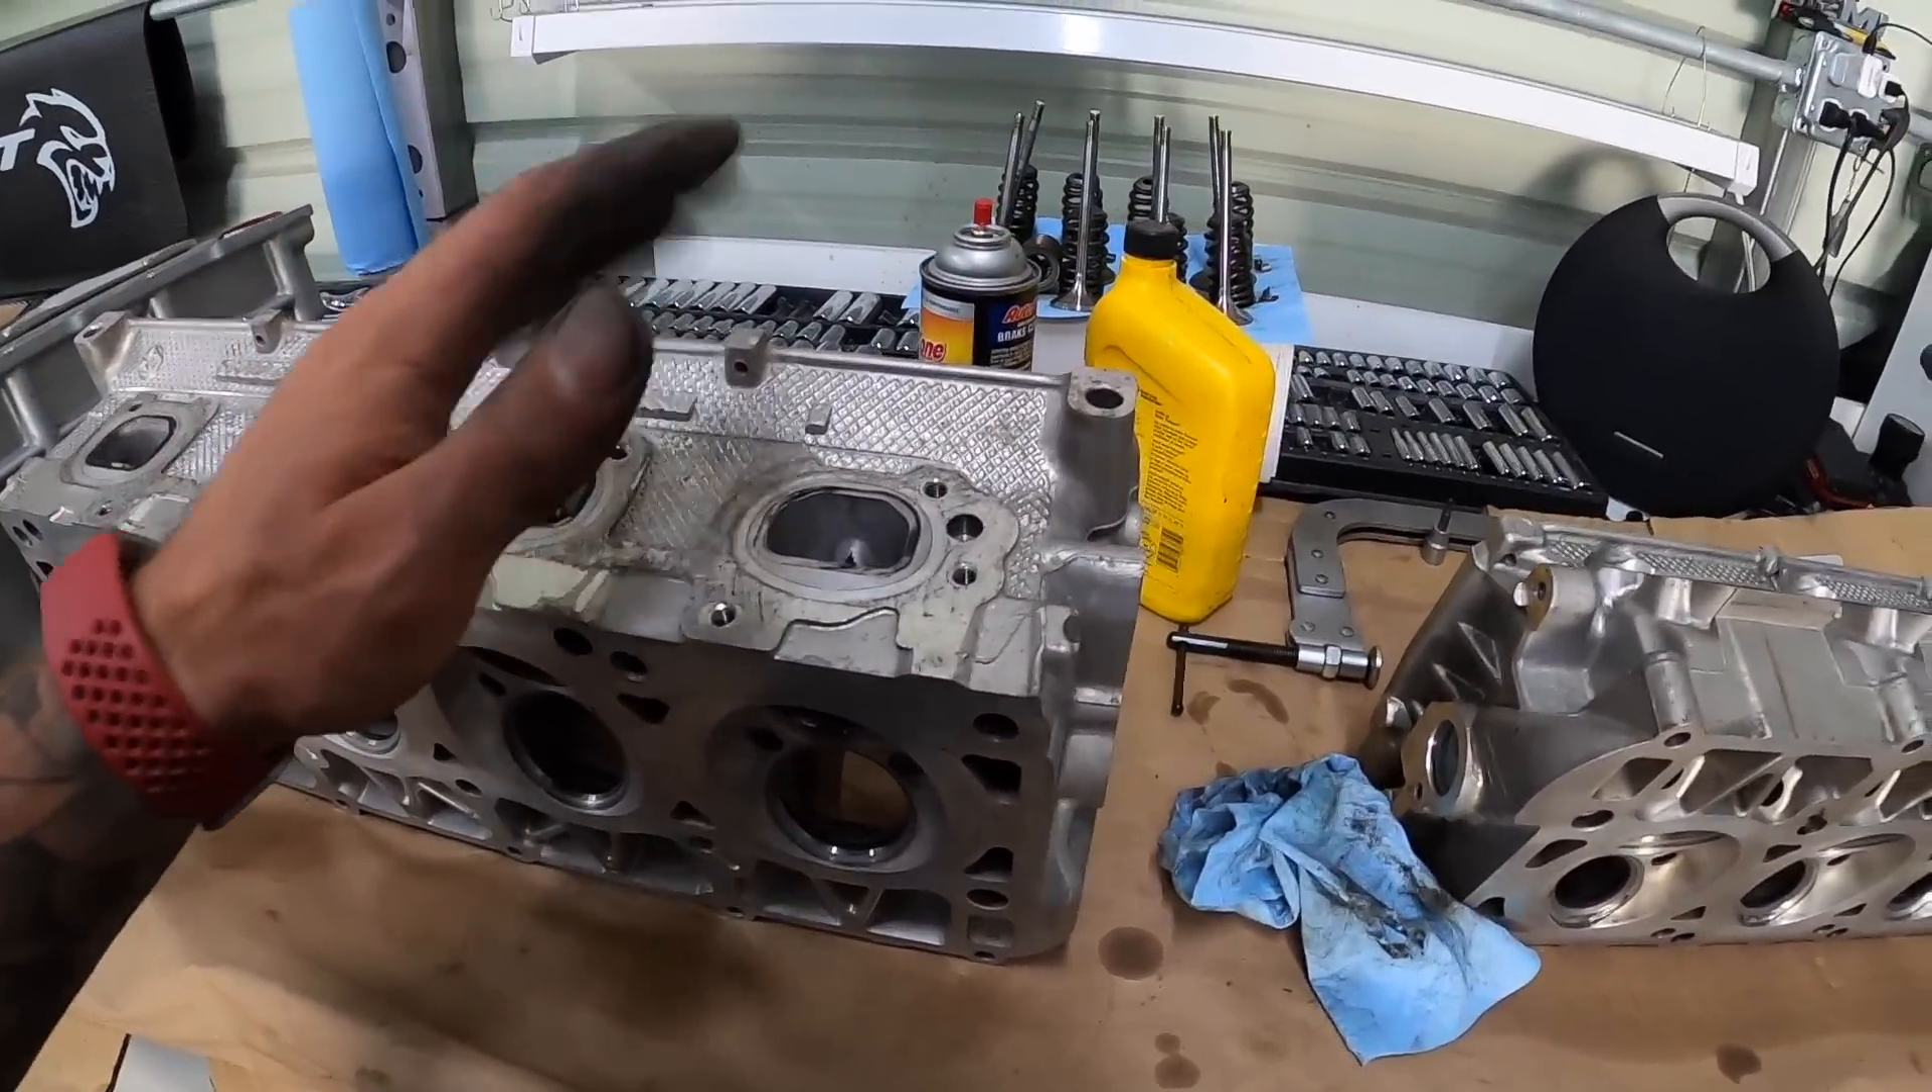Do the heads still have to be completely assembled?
Yes.